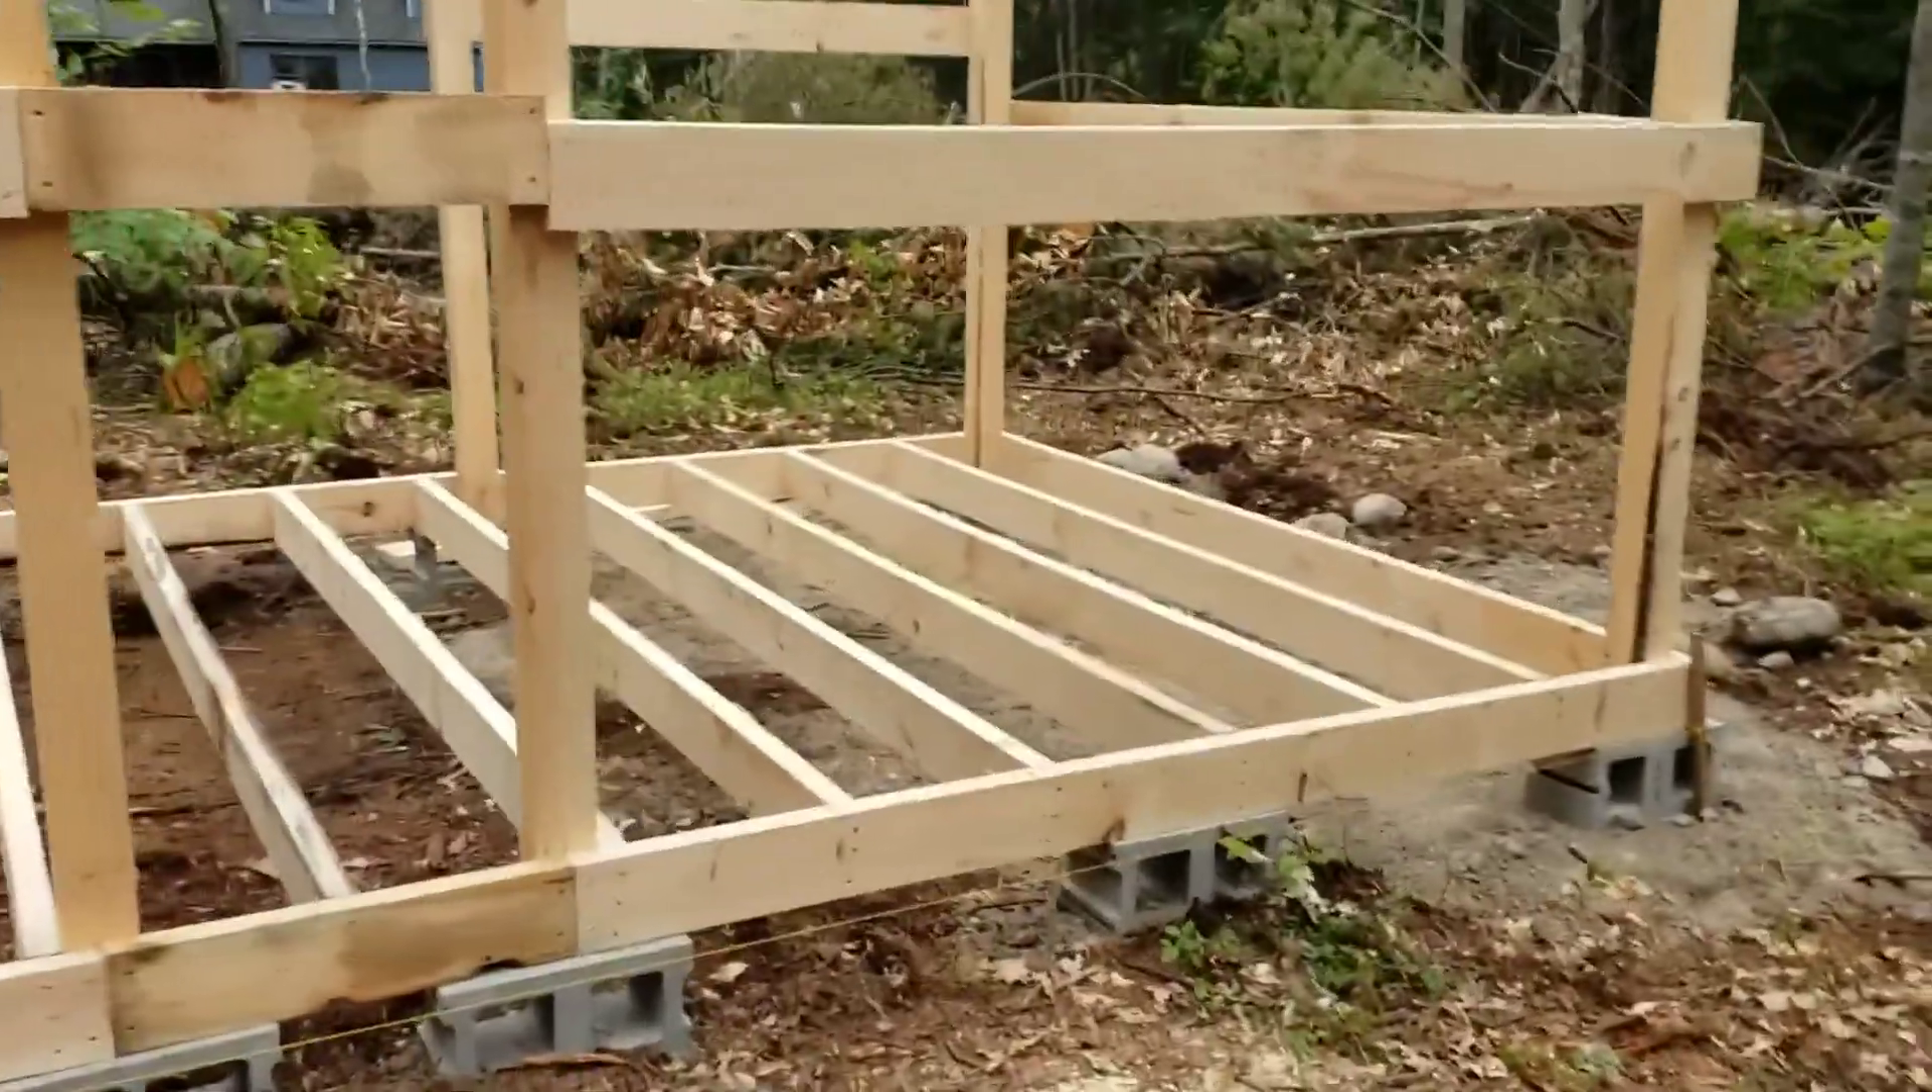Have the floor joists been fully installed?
Yes.